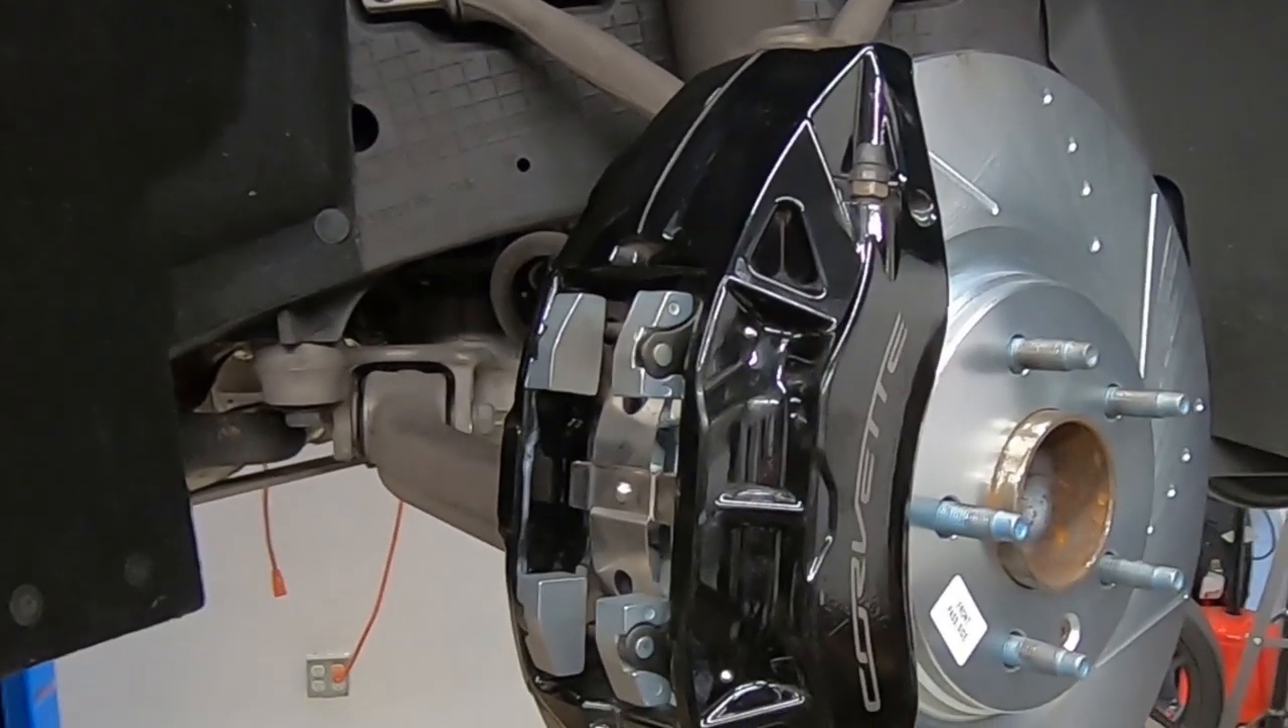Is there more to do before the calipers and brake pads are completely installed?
No.